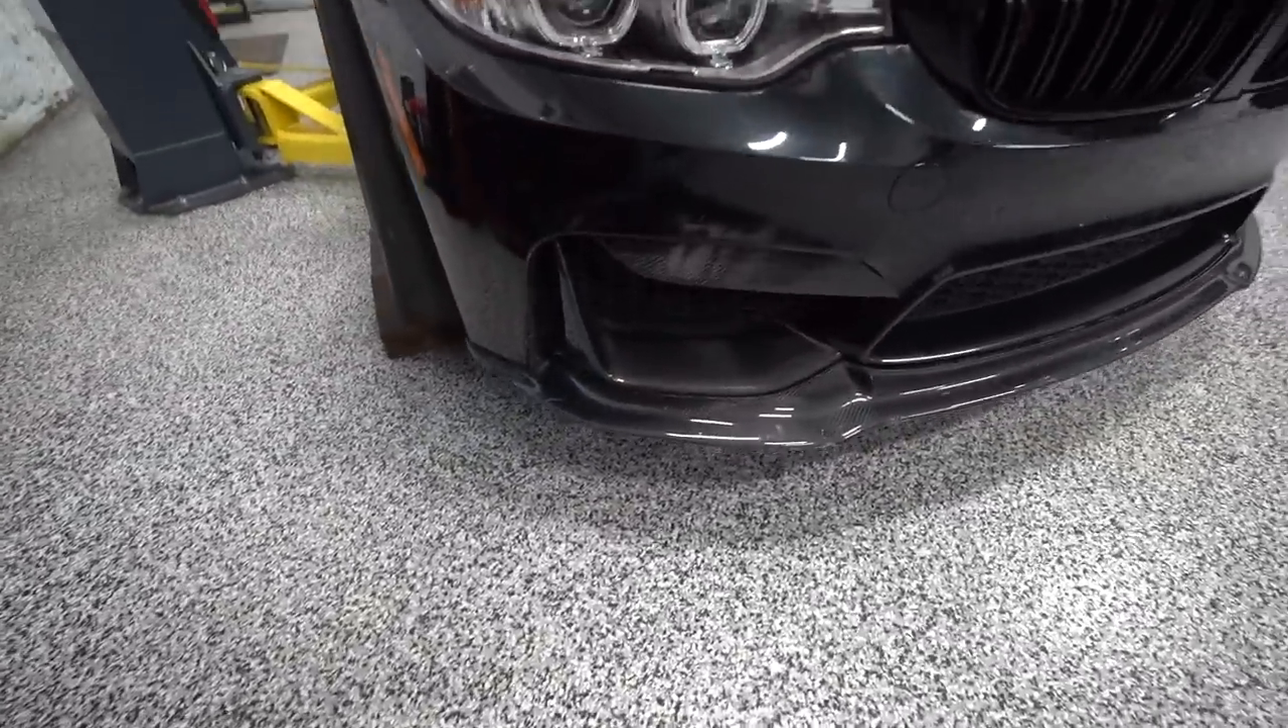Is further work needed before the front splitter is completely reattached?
No.